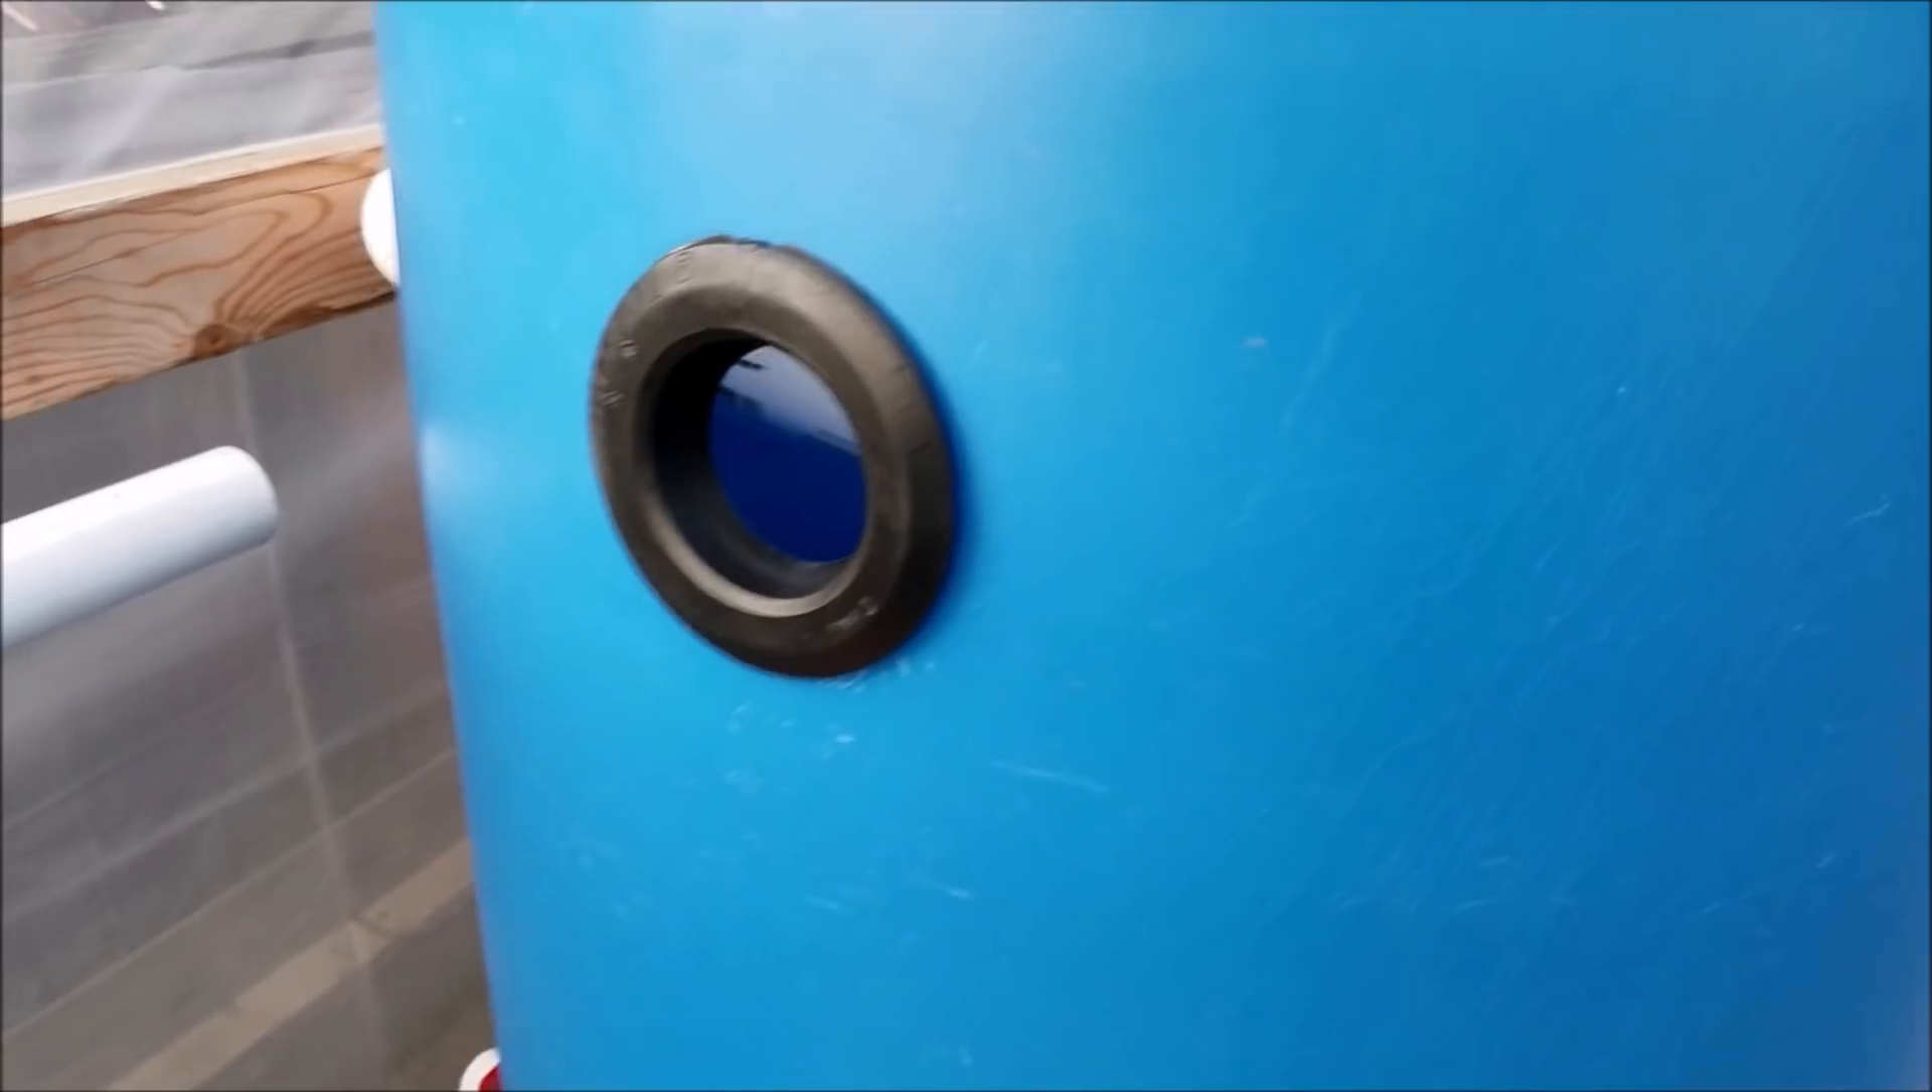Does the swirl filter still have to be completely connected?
Yes.